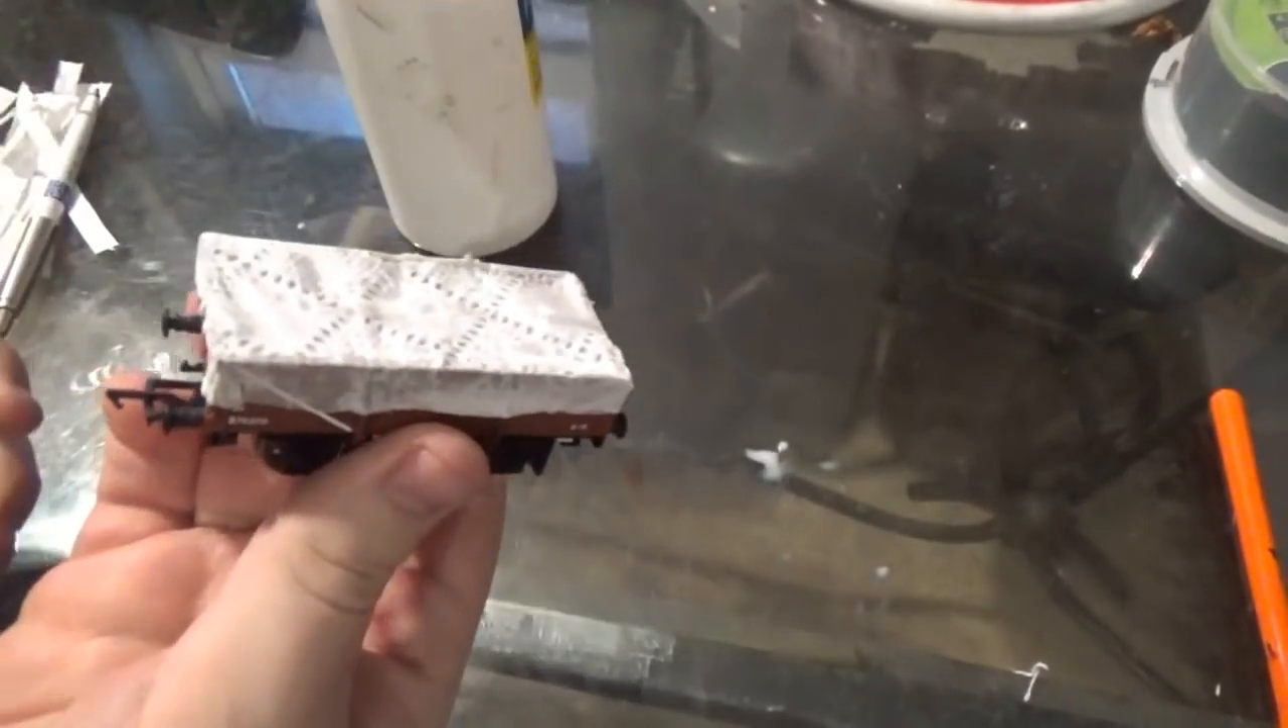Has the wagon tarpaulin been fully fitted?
Yes.